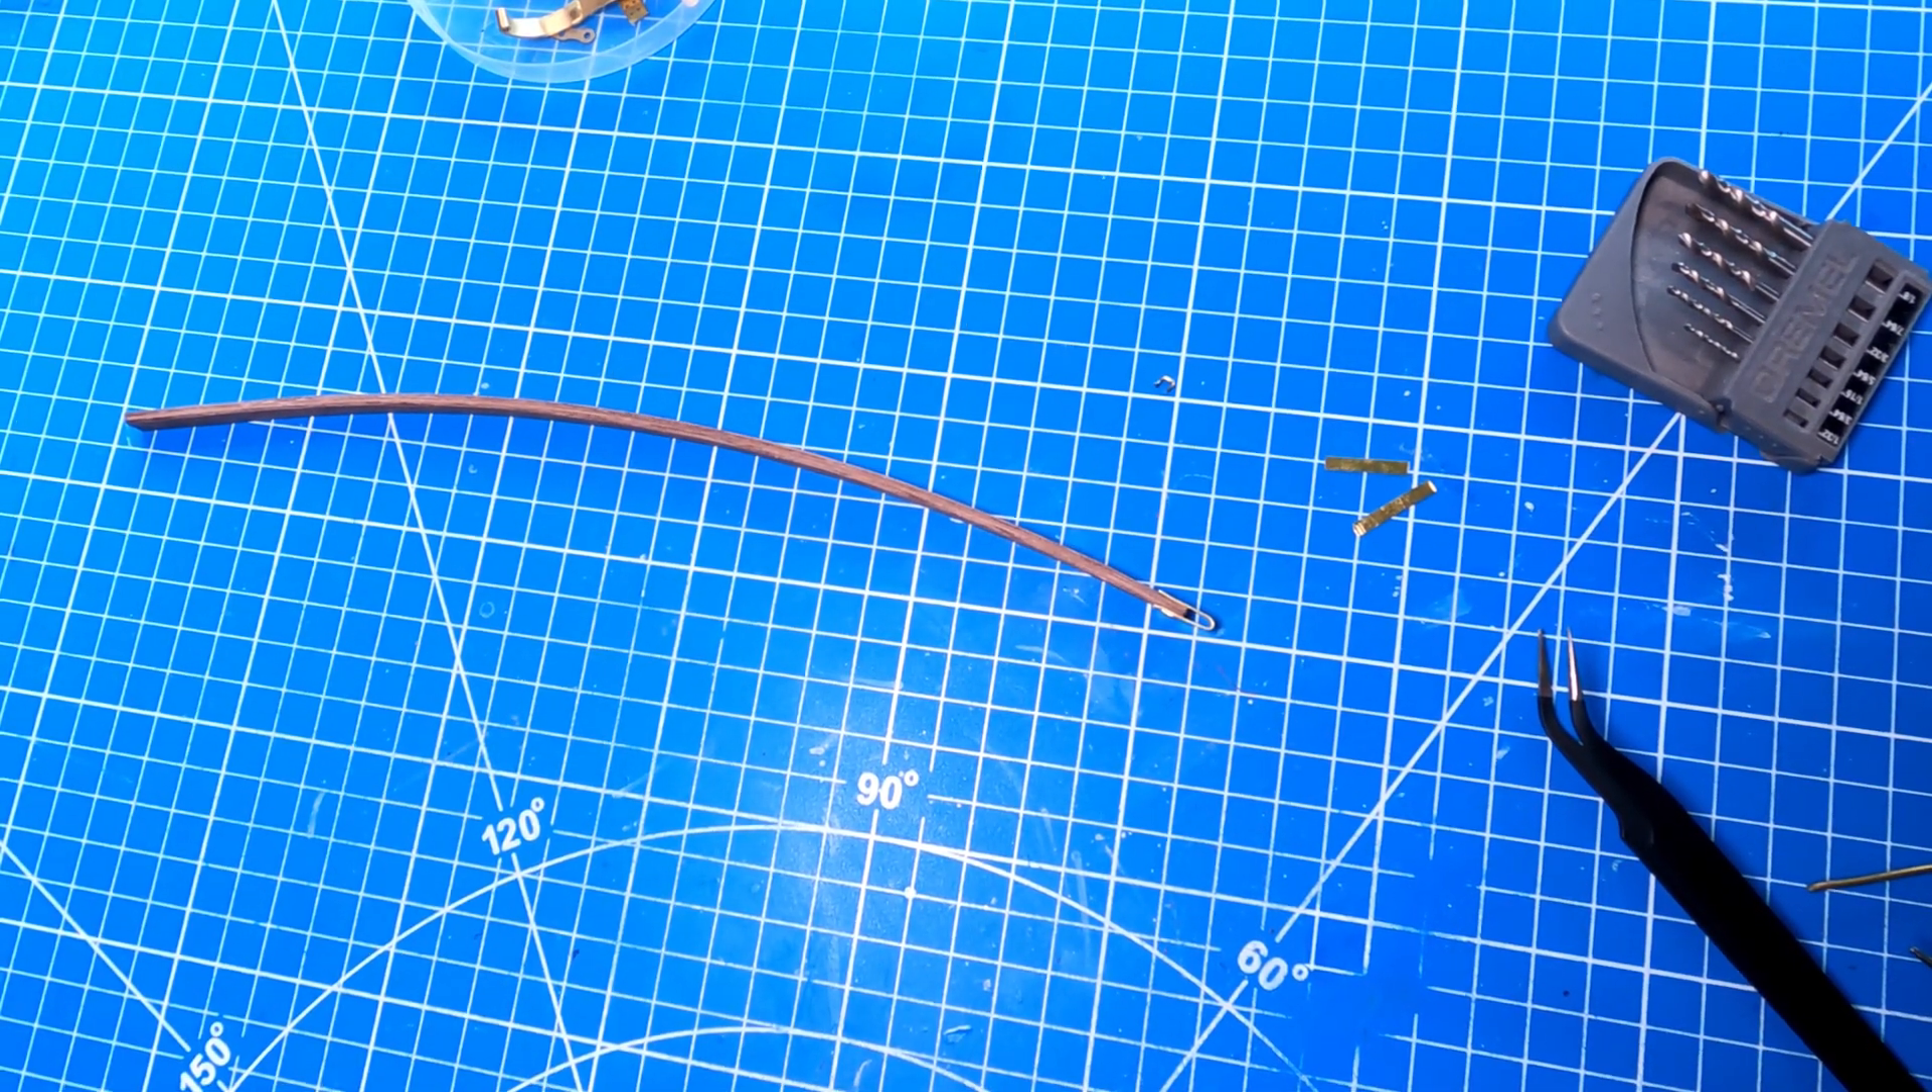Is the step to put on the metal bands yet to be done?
Yes.